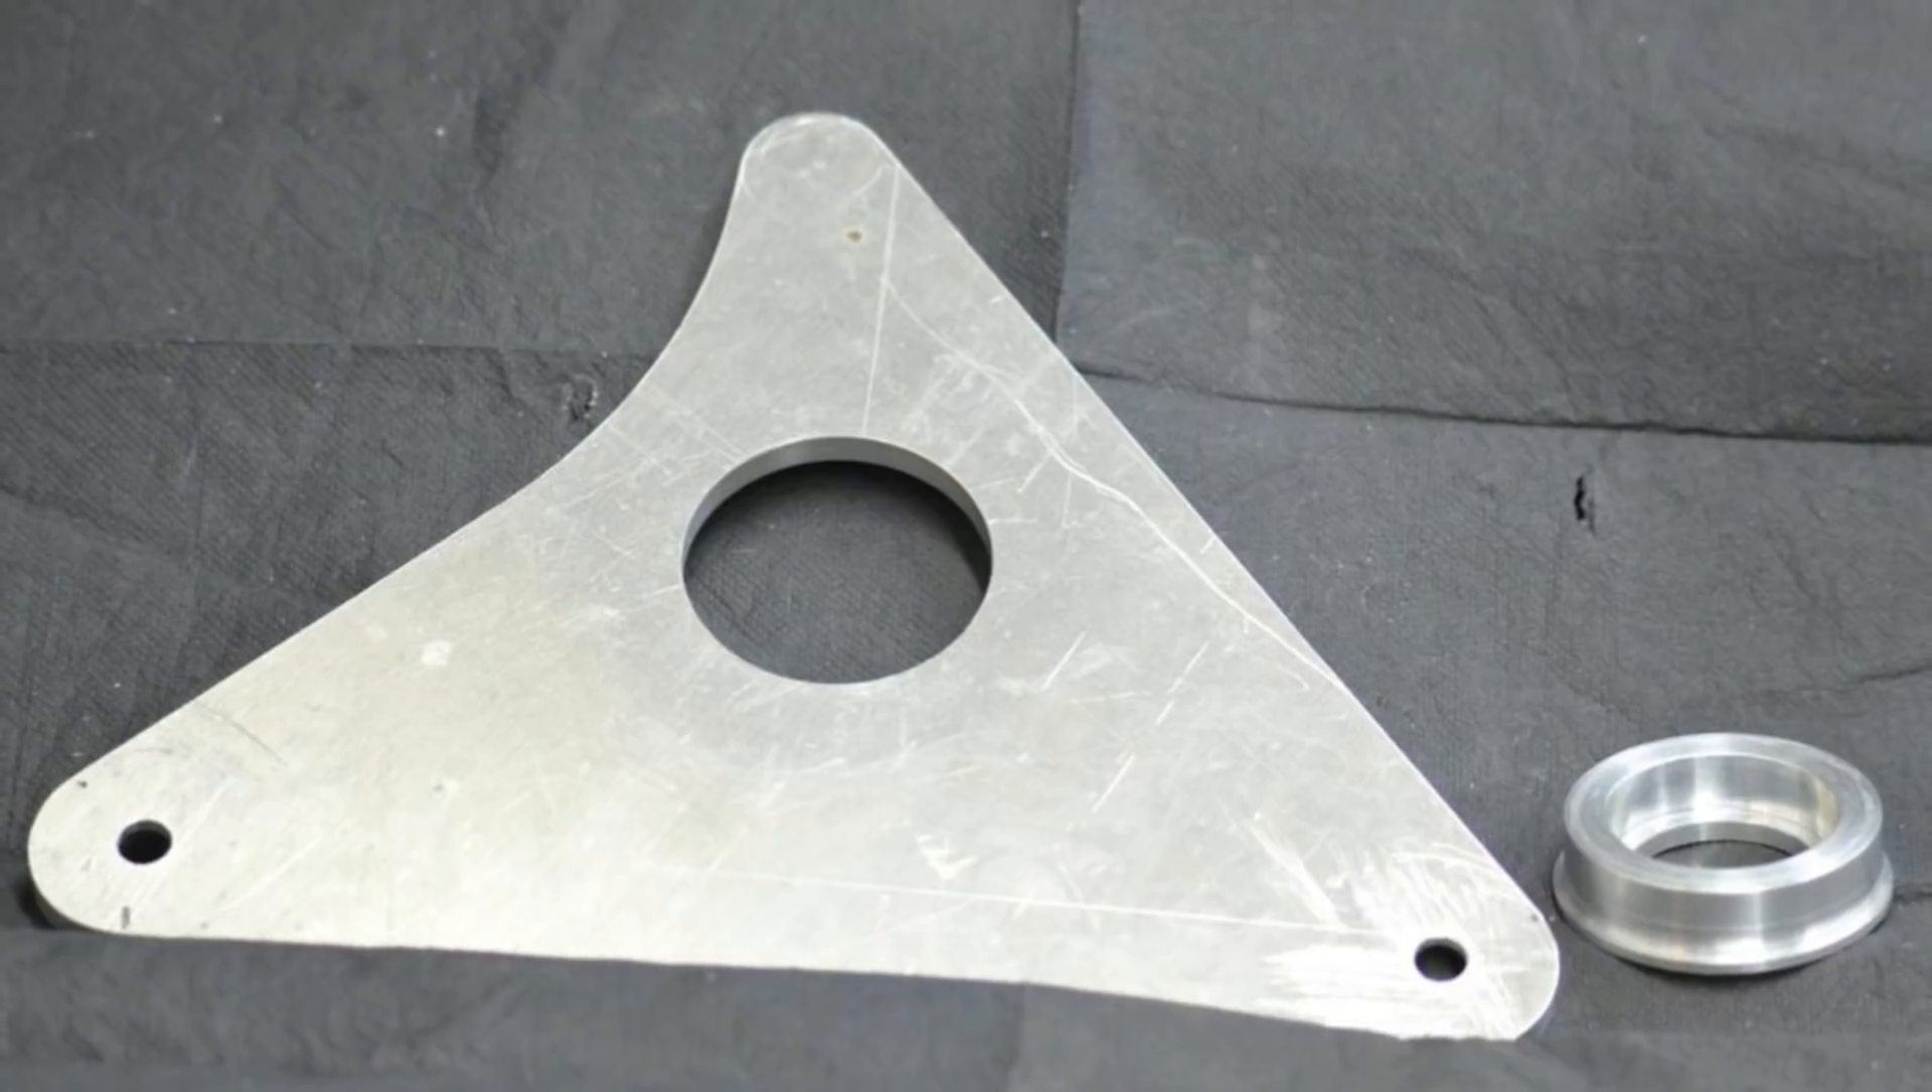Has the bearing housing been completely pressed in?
No.